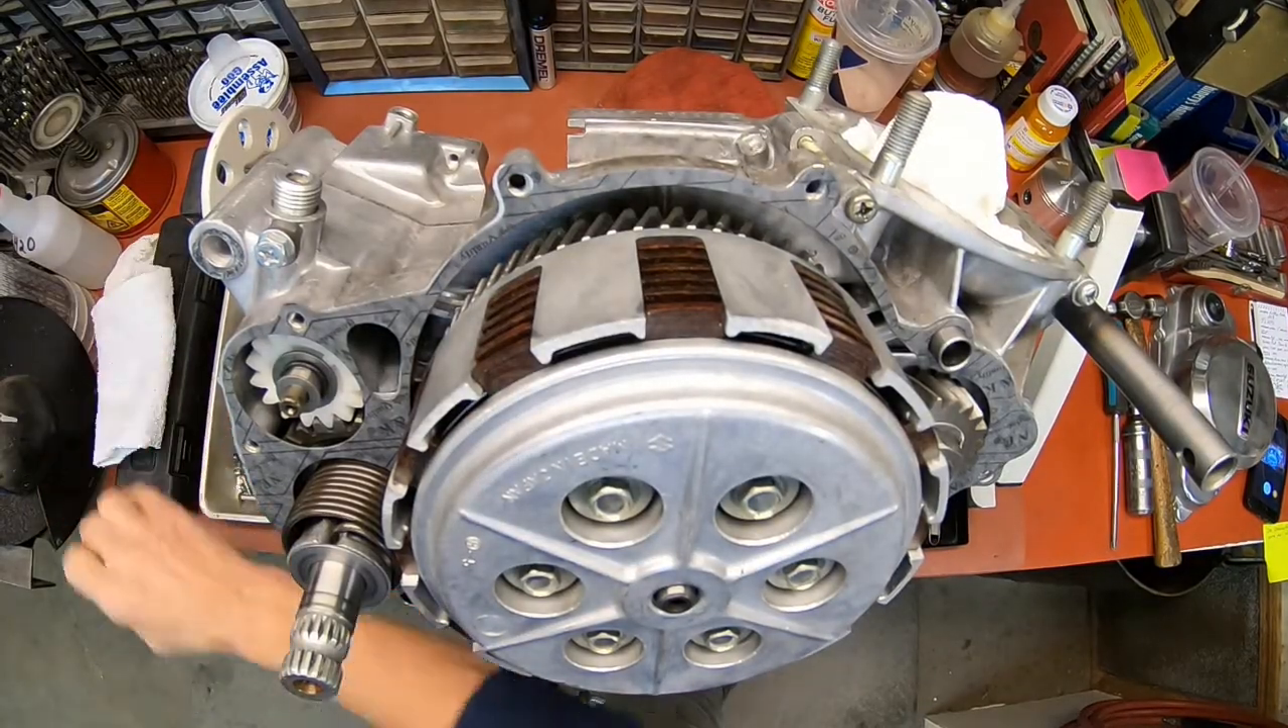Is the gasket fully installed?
Yes.